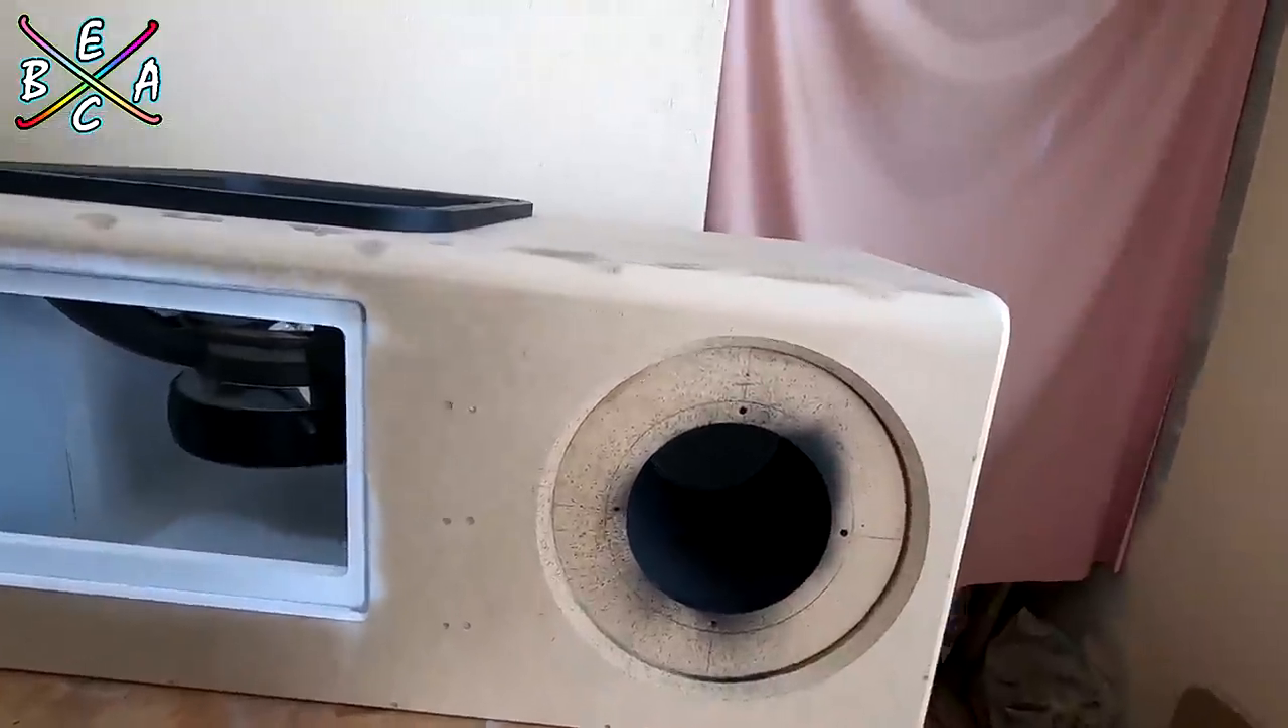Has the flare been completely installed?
No.